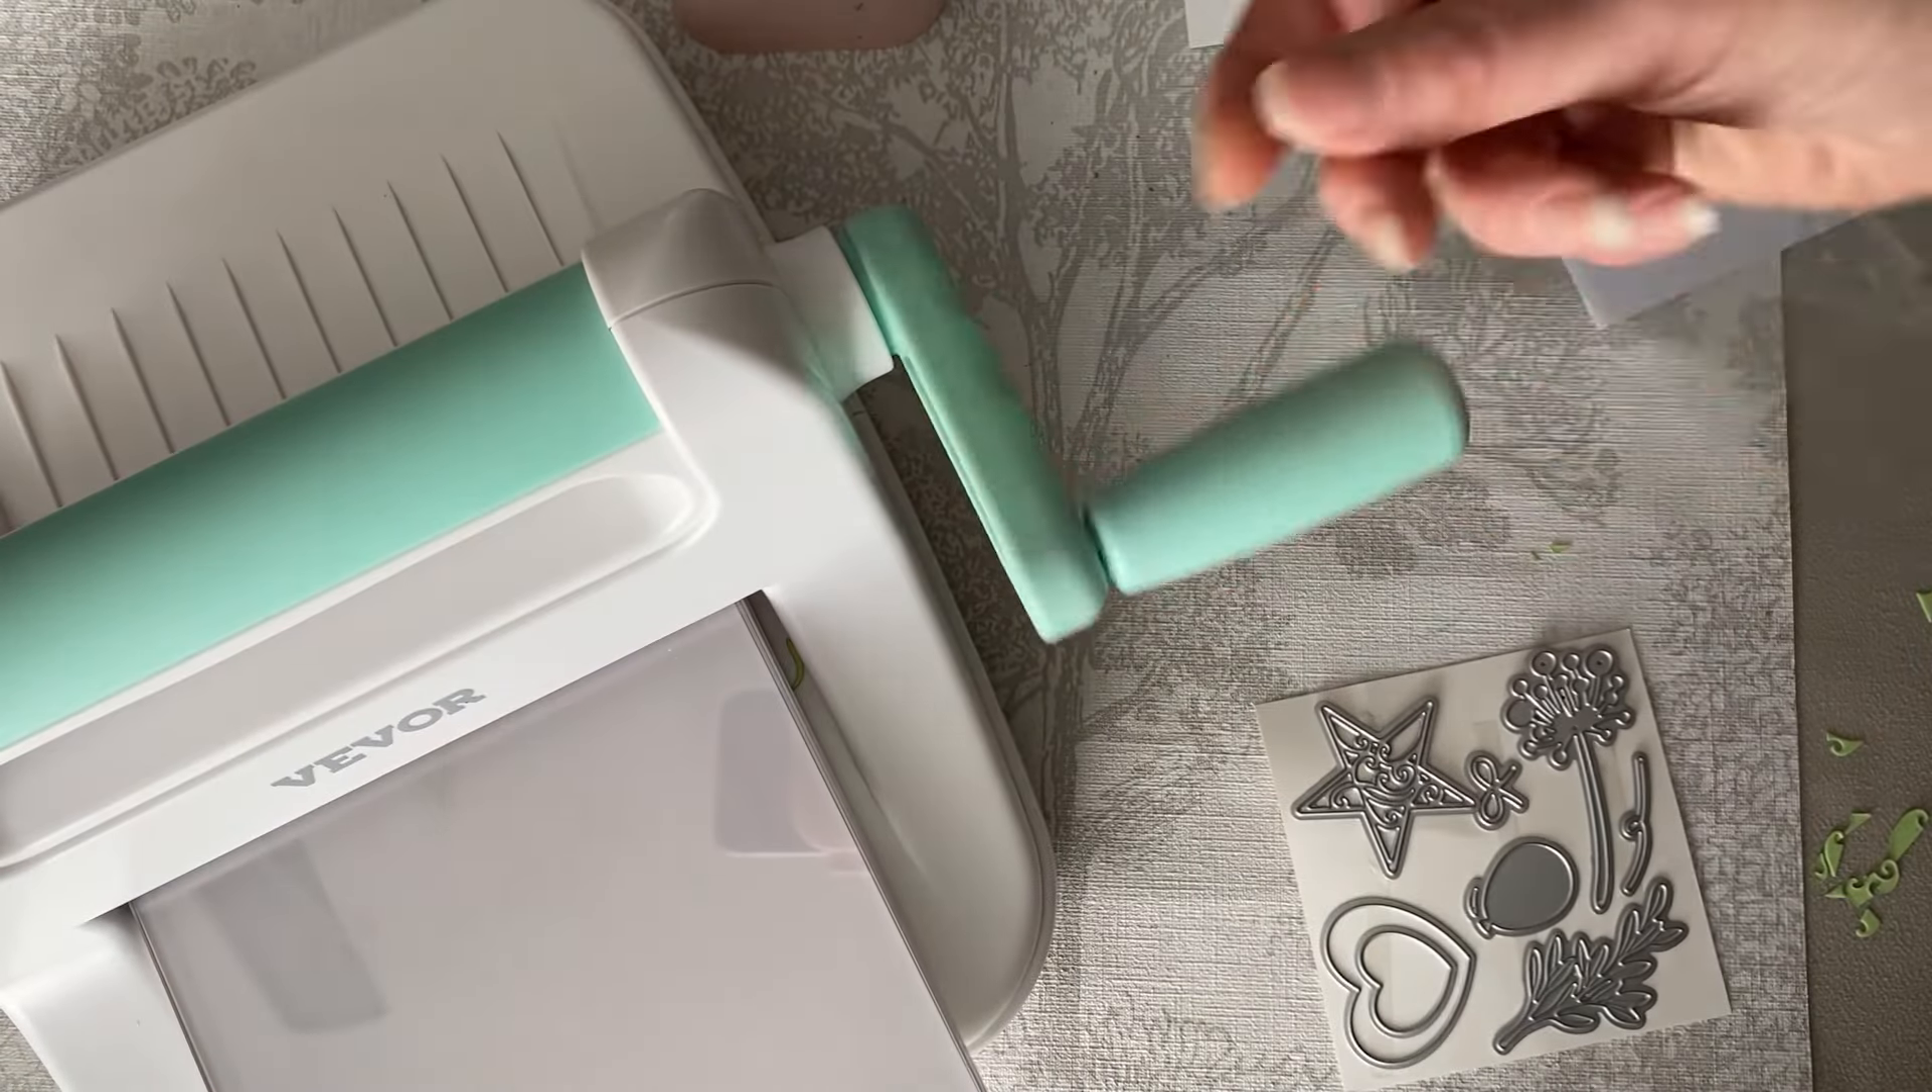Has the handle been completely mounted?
Yes.